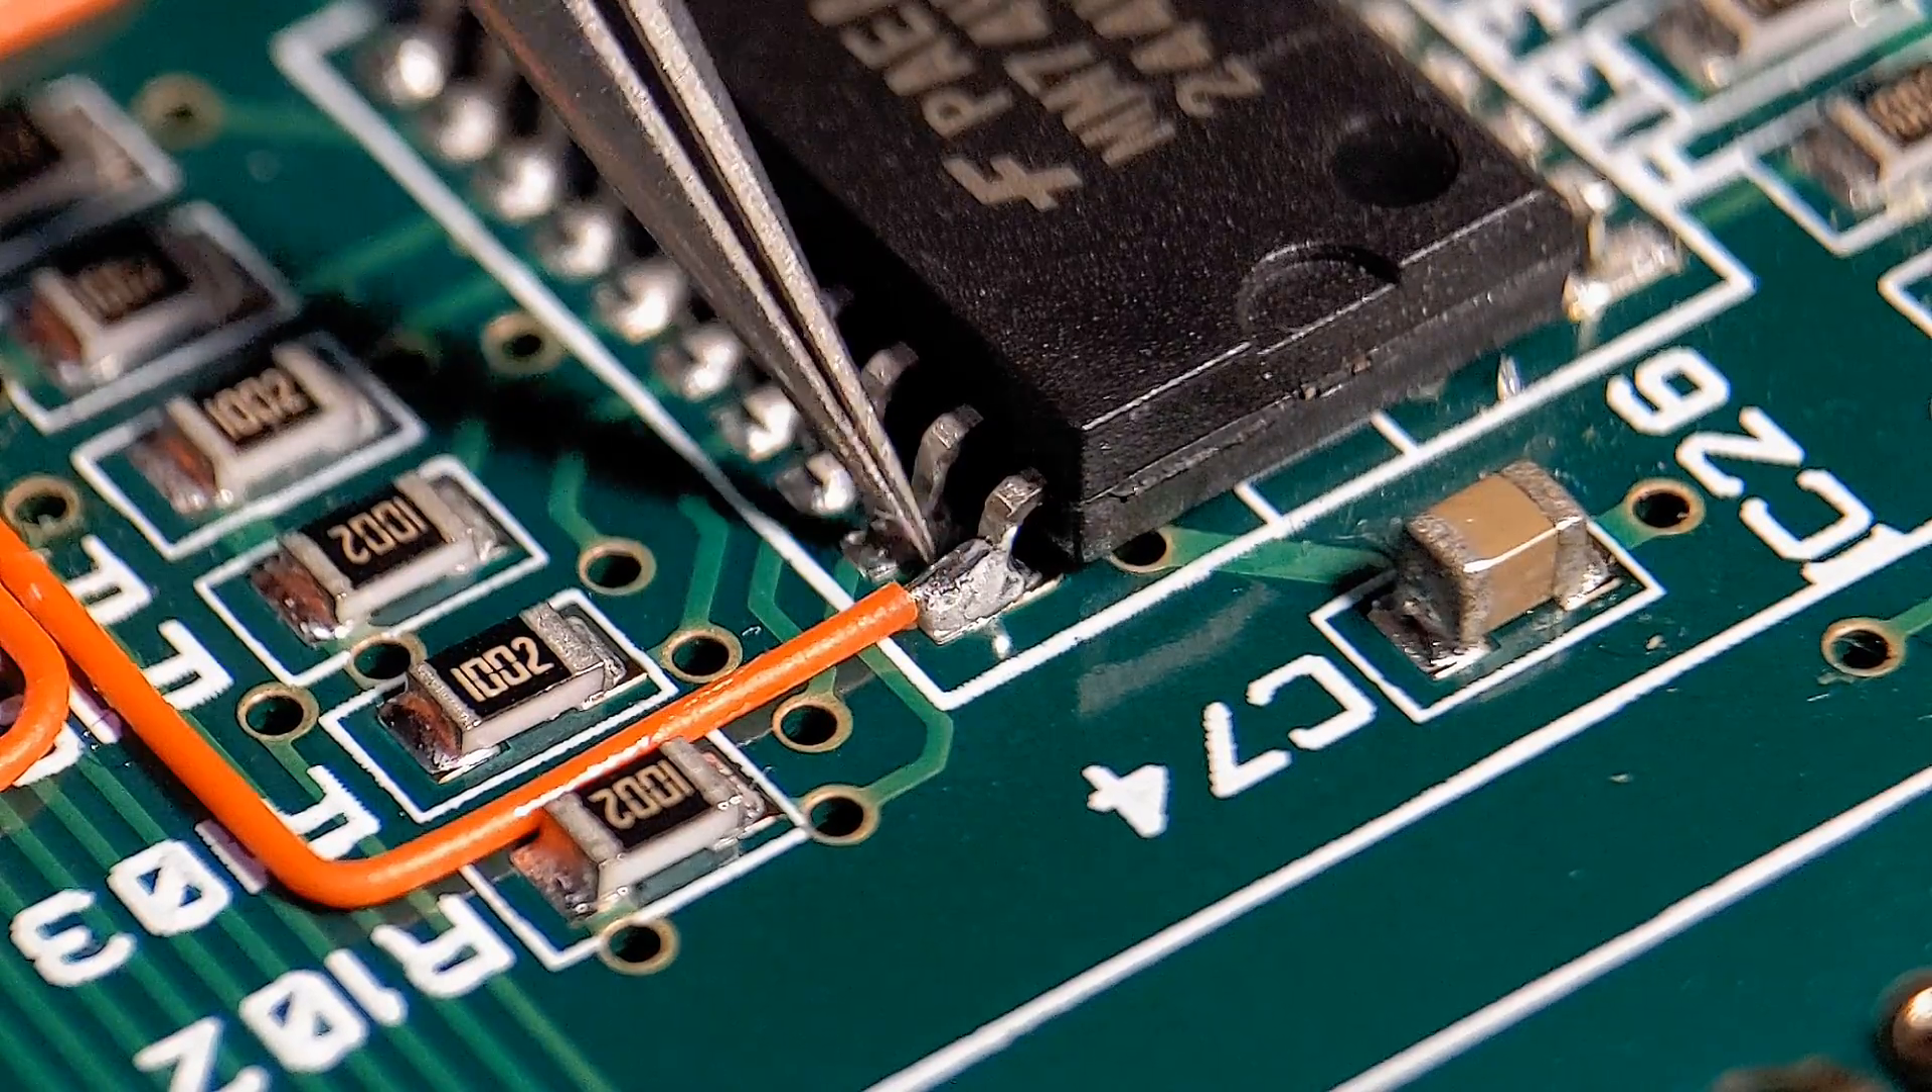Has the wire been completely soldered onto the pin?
Yes.